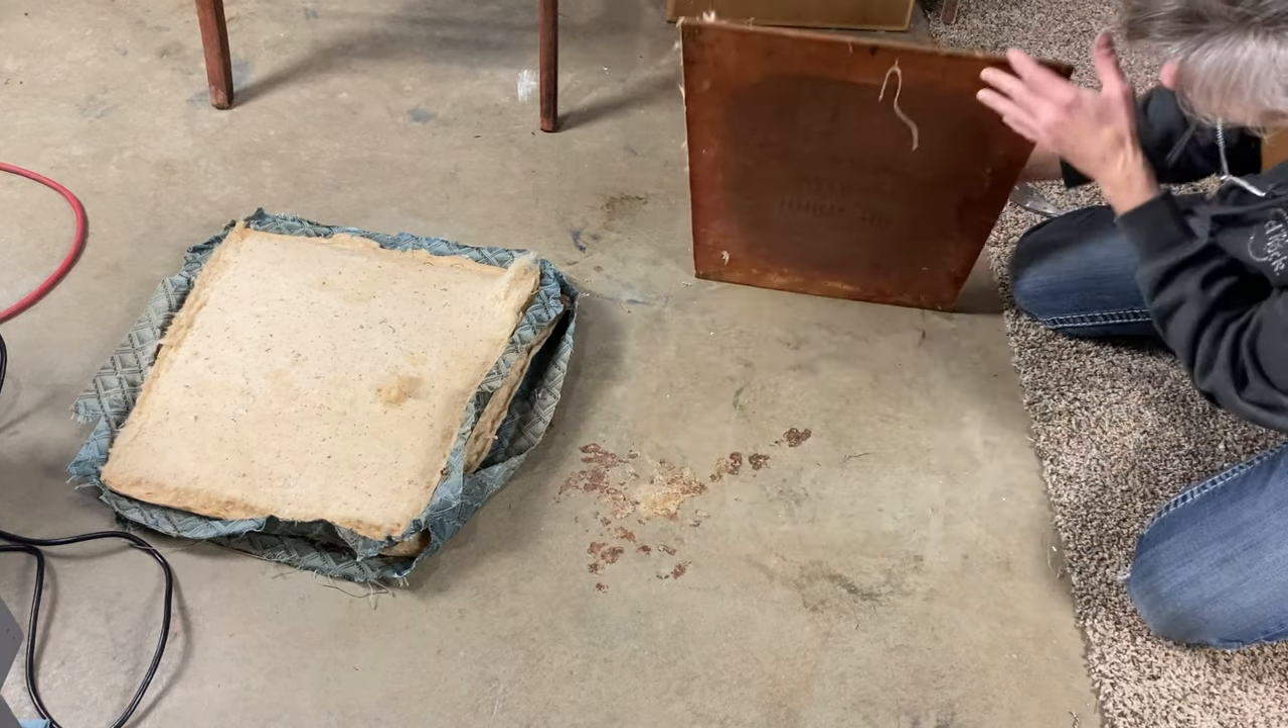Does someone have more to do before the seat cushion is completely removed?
No.